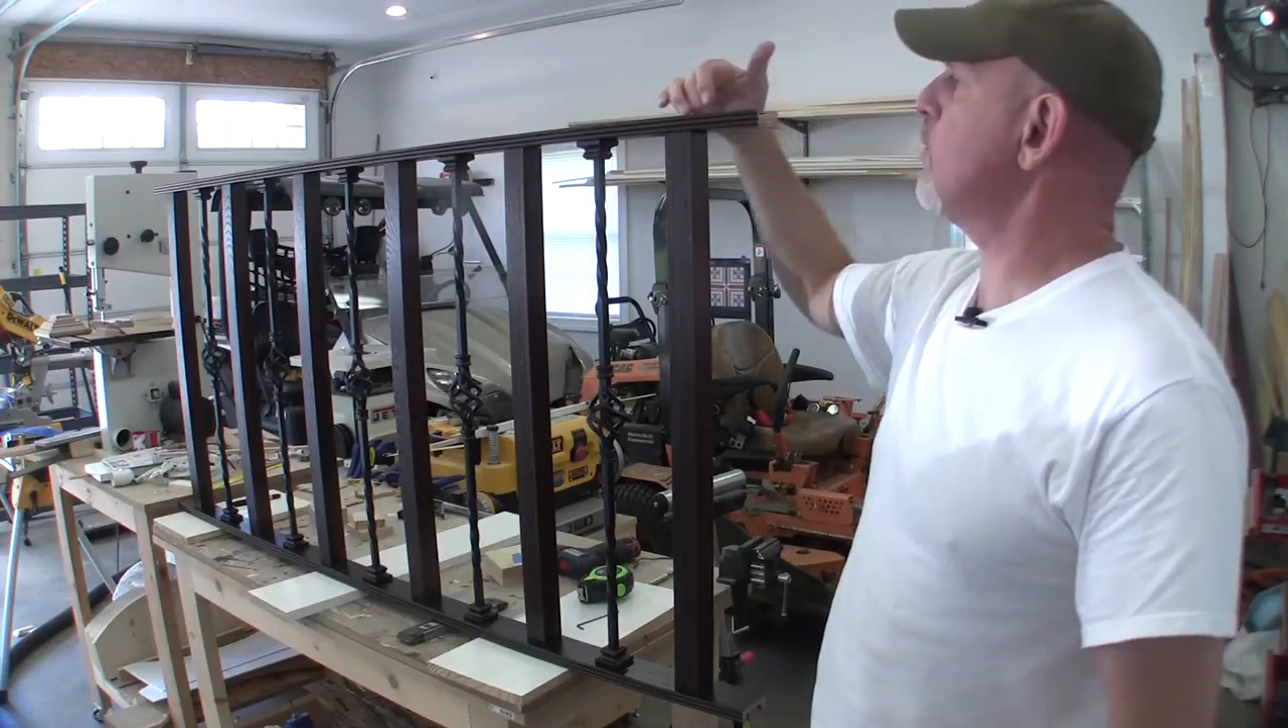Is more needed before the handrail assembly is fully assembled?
No.